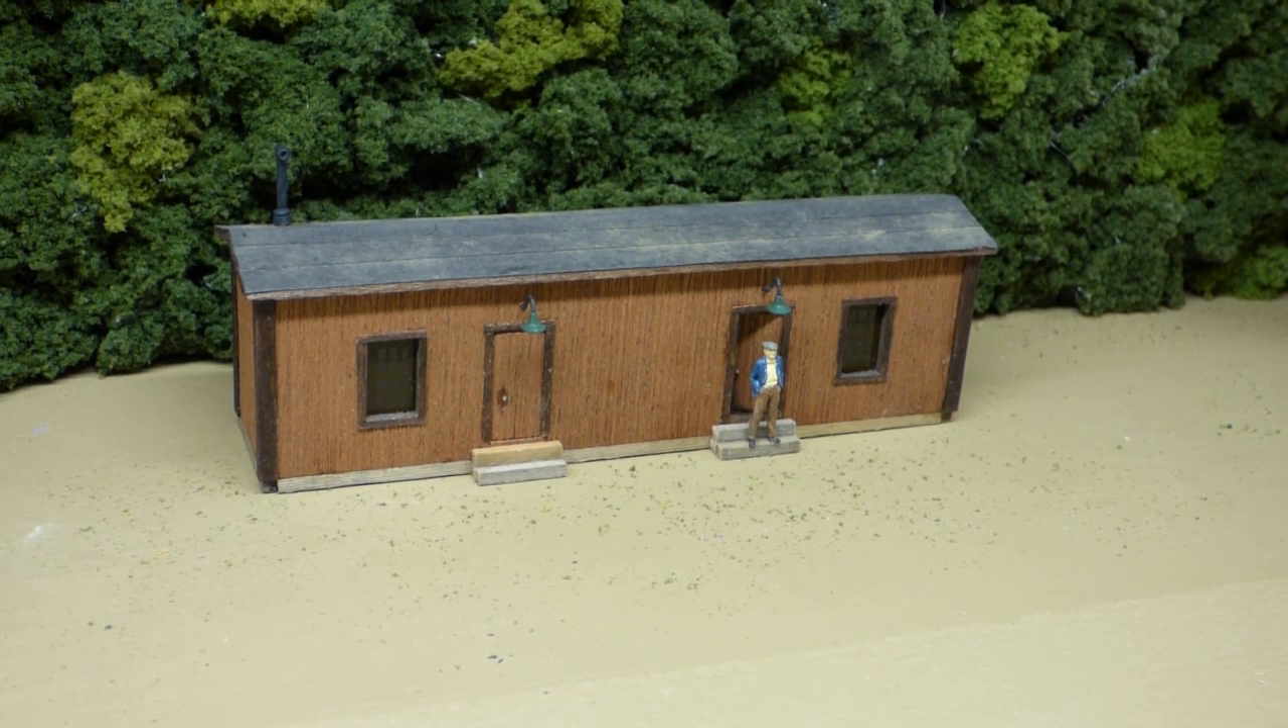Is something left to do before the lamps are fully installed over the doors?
No.